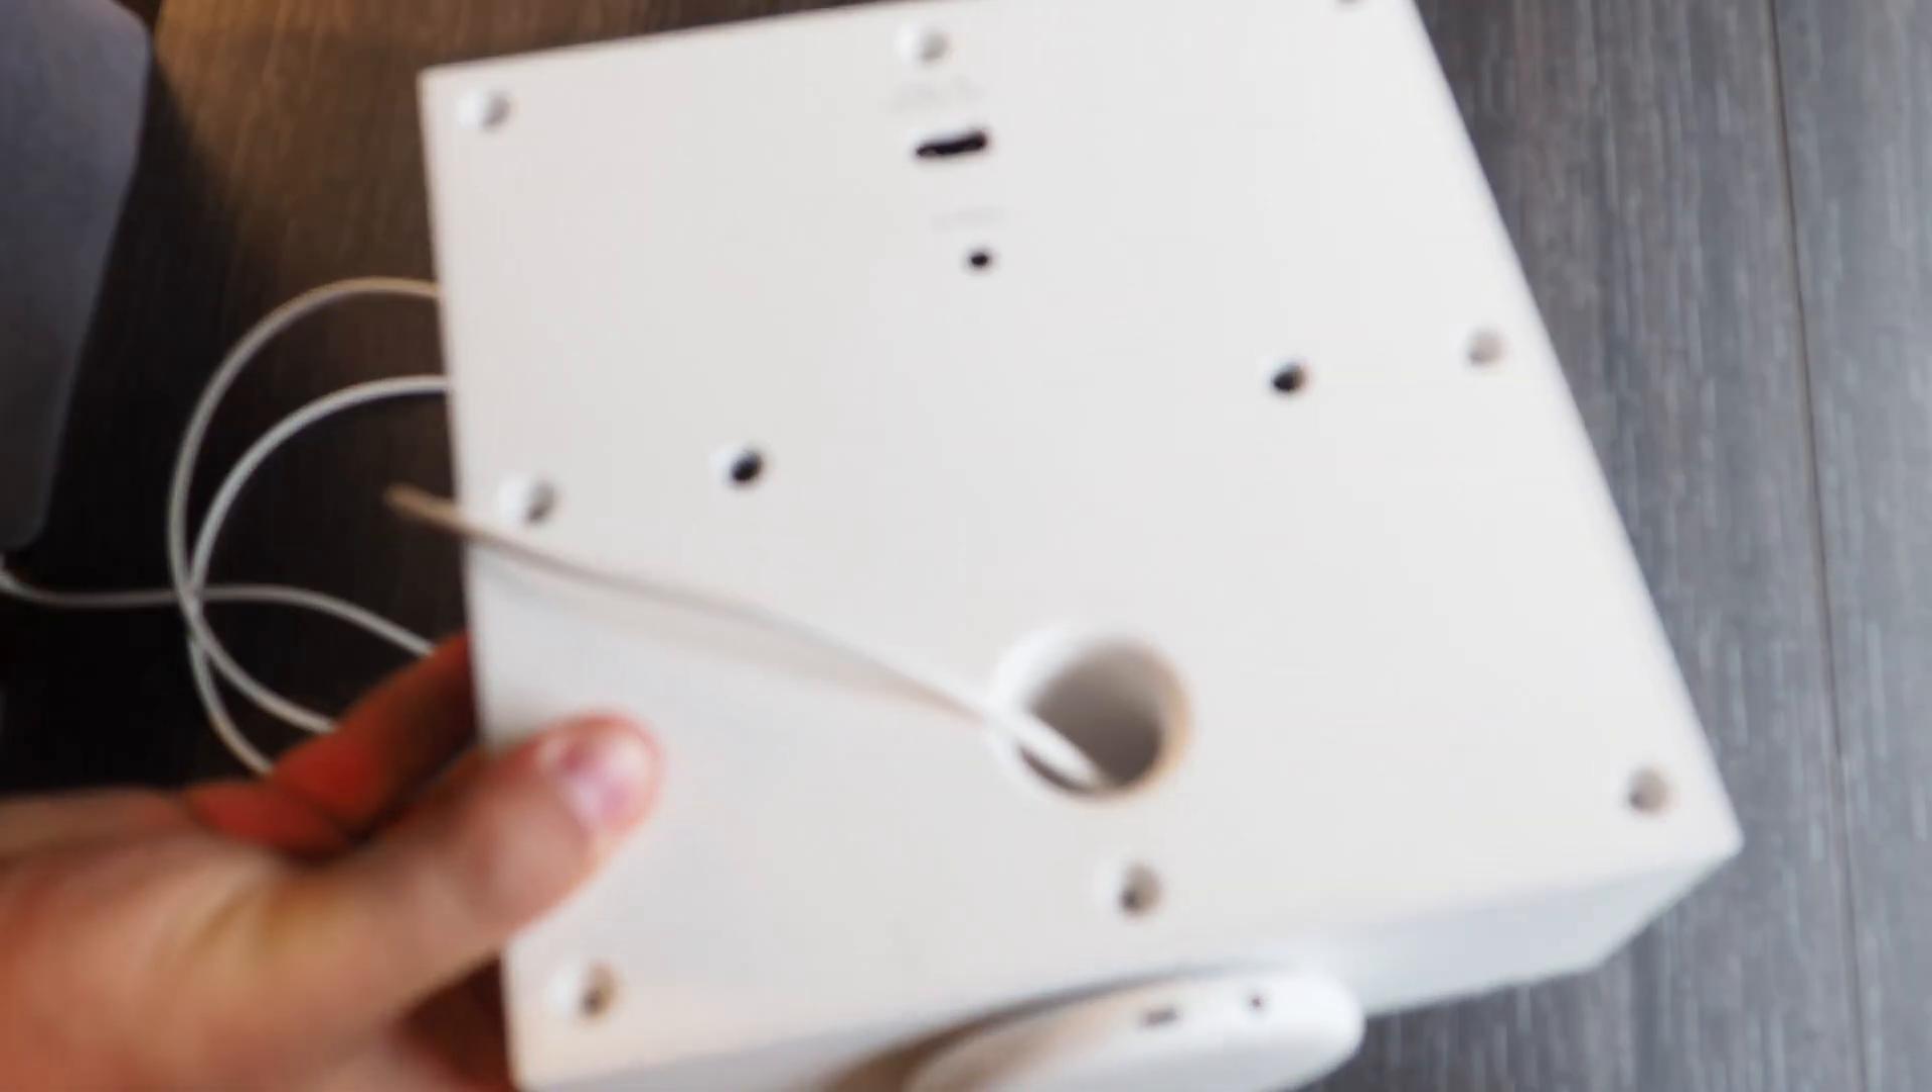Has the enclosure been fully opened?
No.